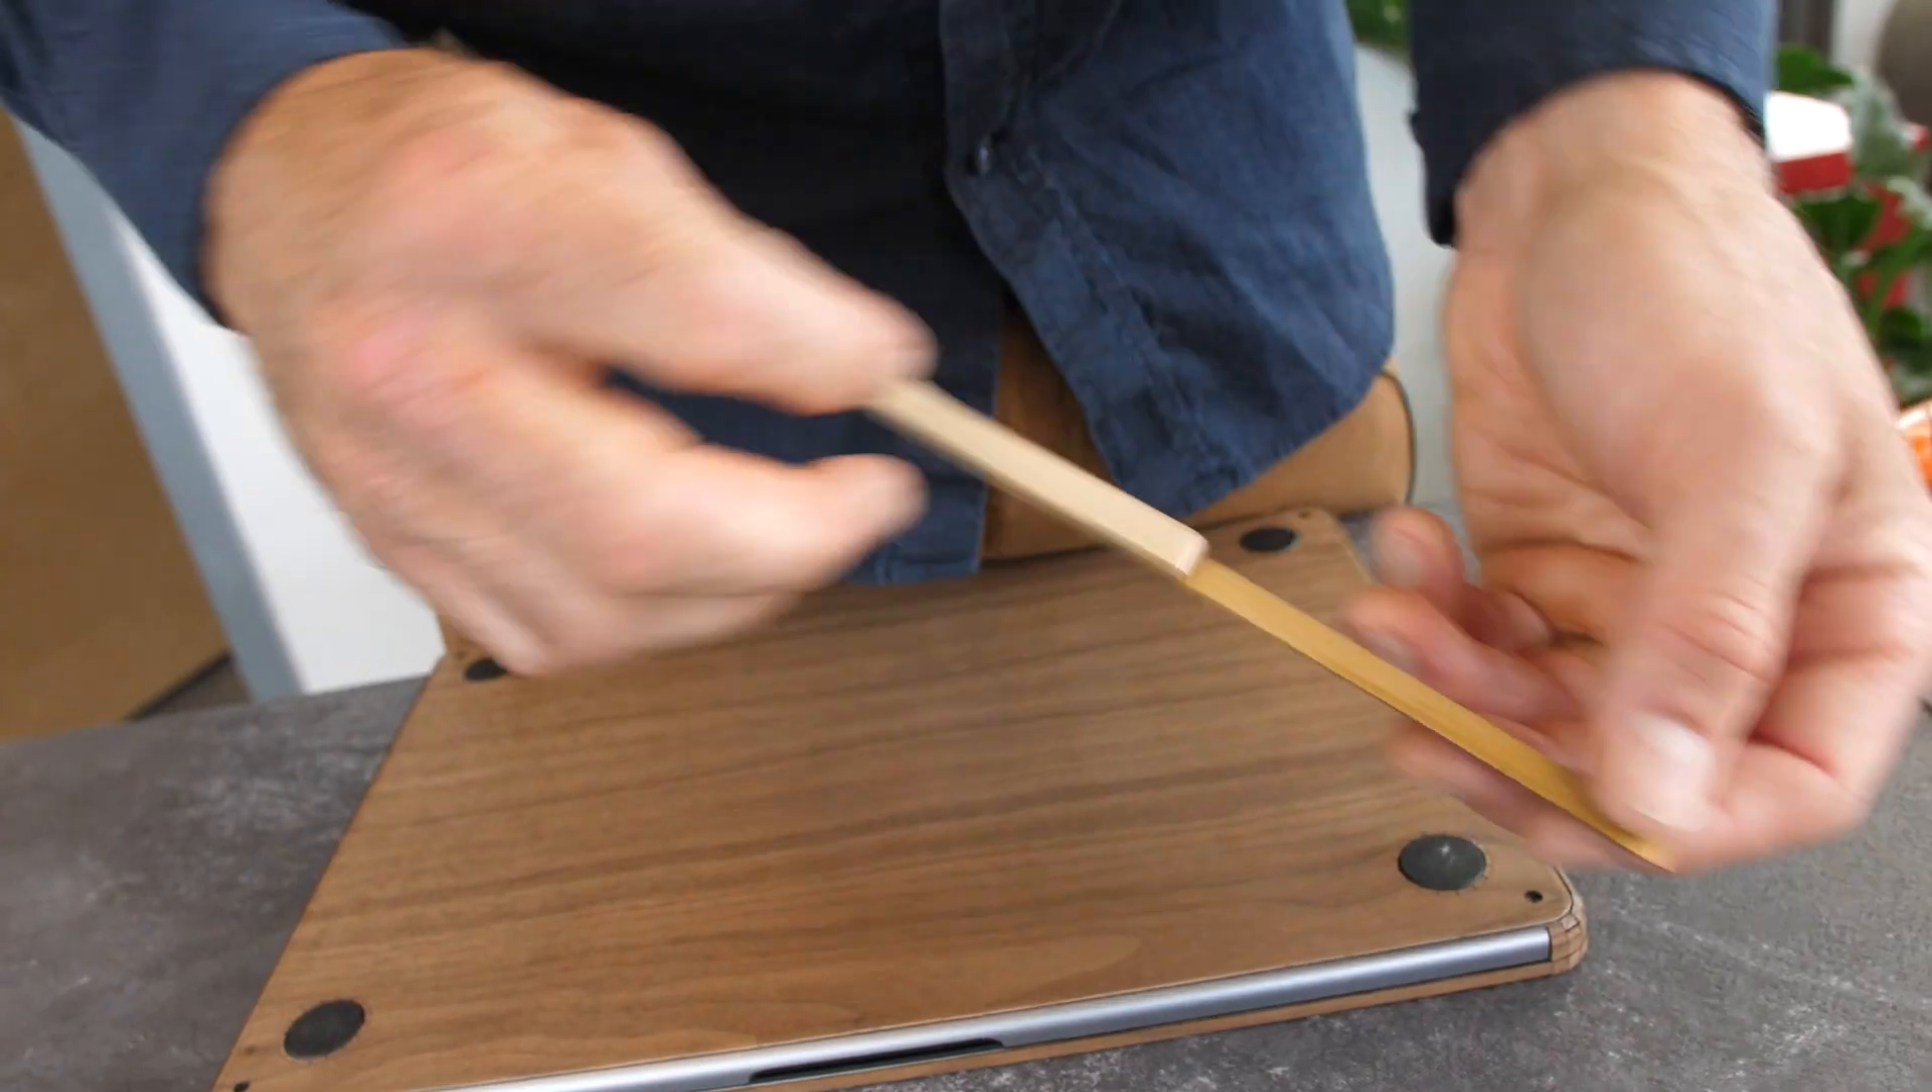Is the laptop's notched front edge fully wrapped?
No.